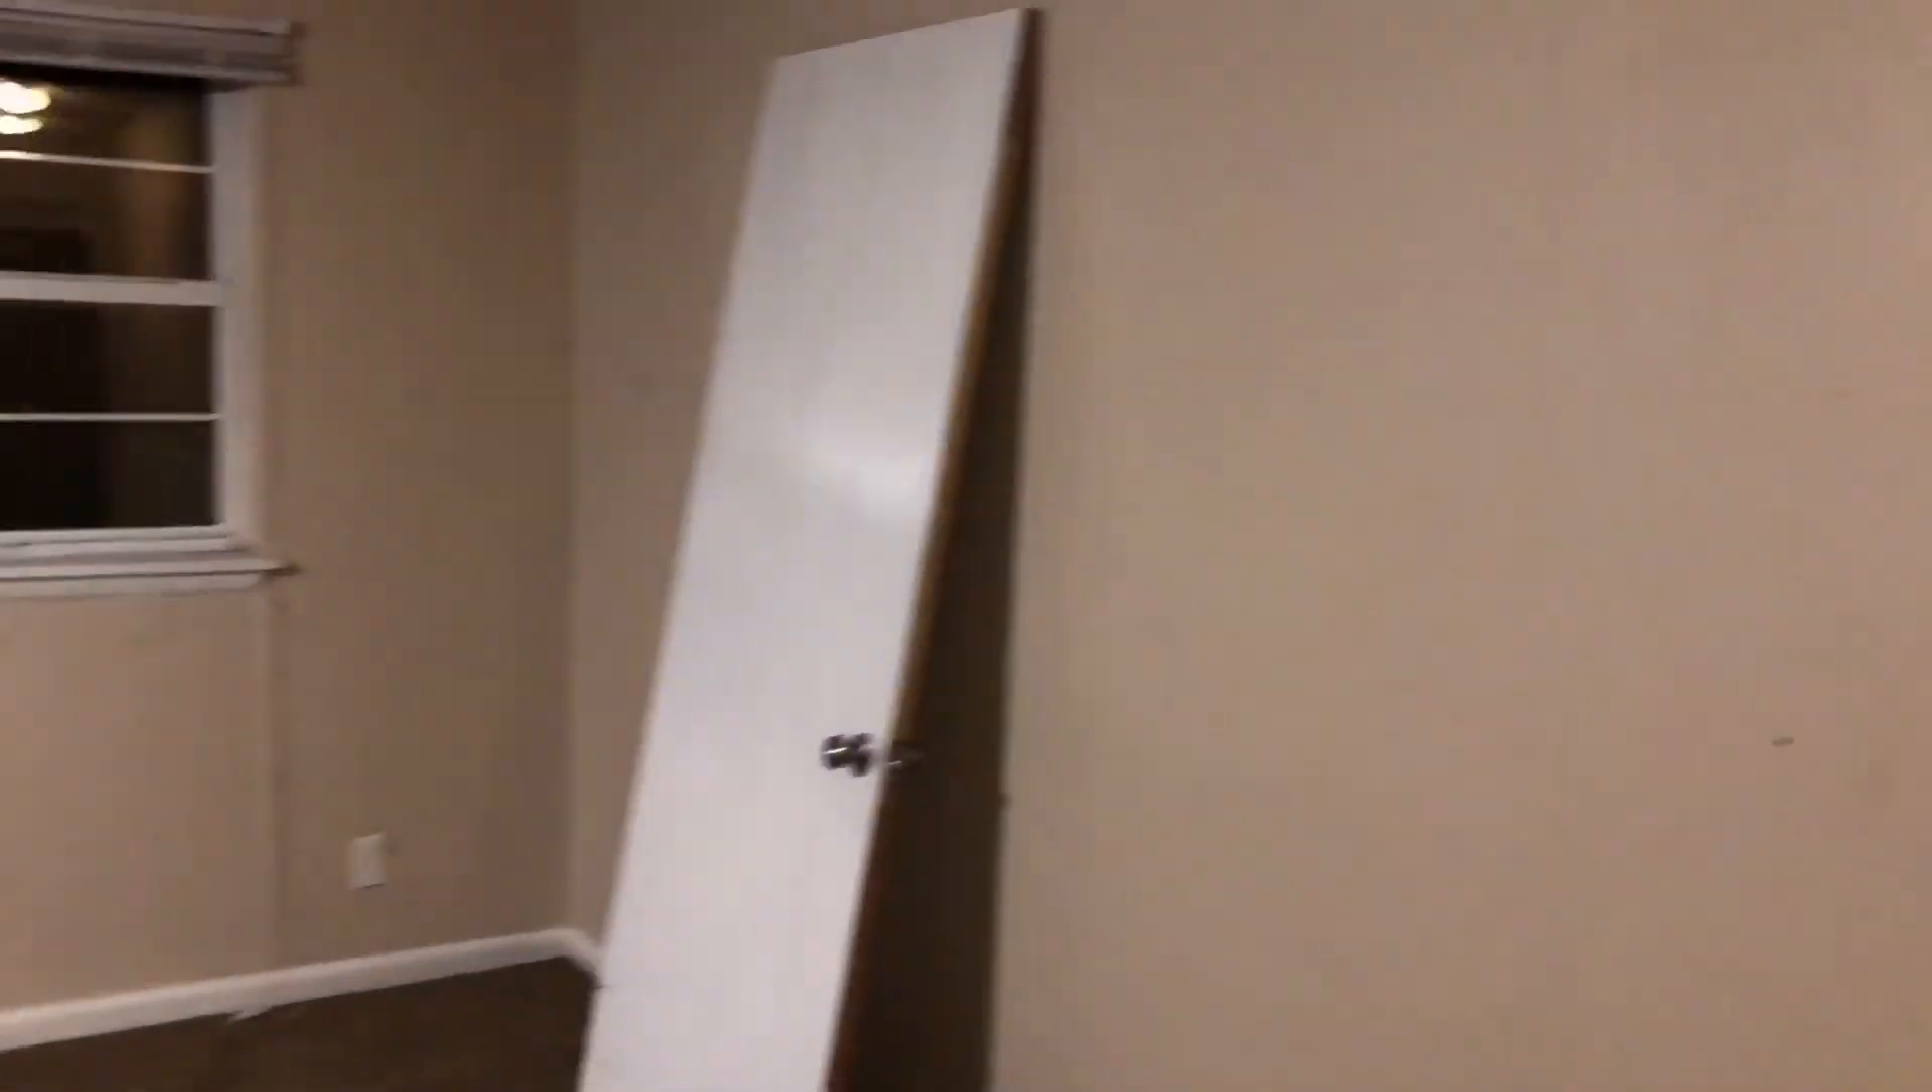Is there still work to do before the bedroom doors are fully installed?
Yes.